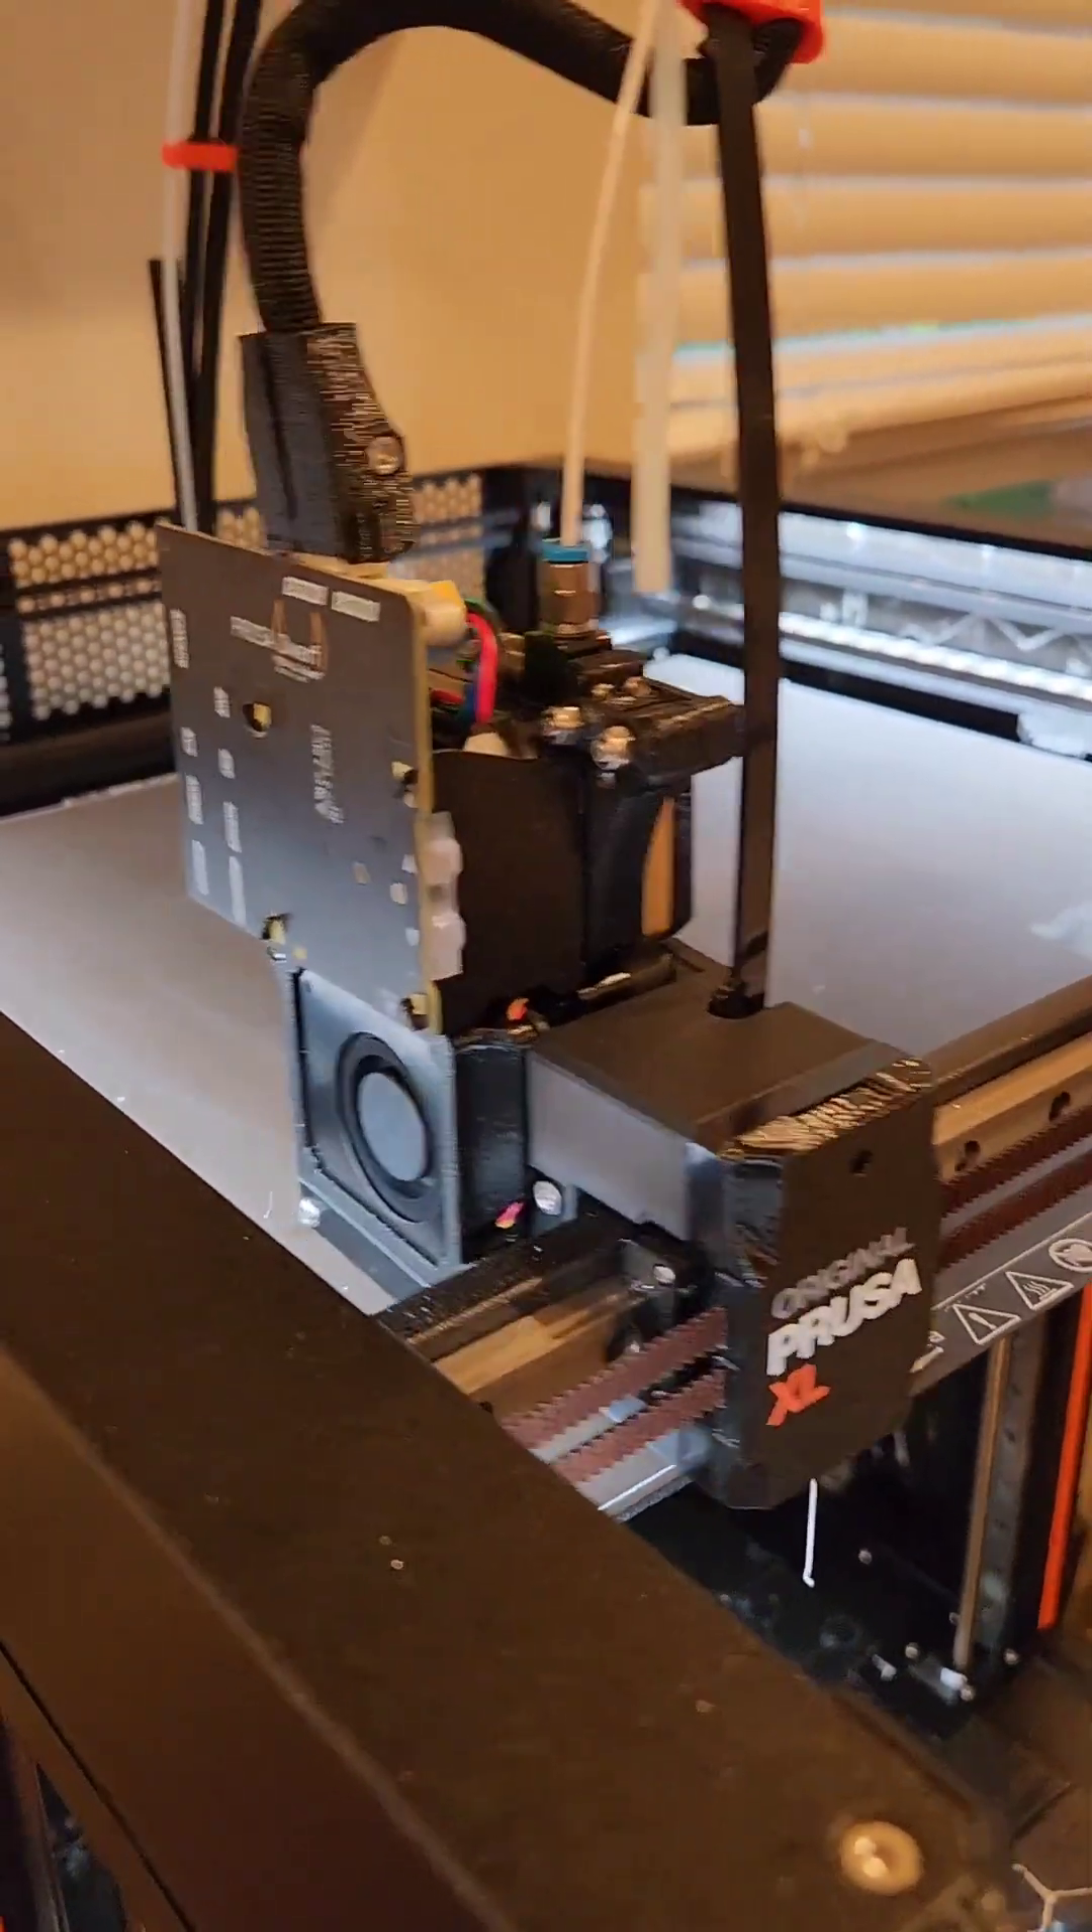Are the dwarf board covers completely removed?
Yes.